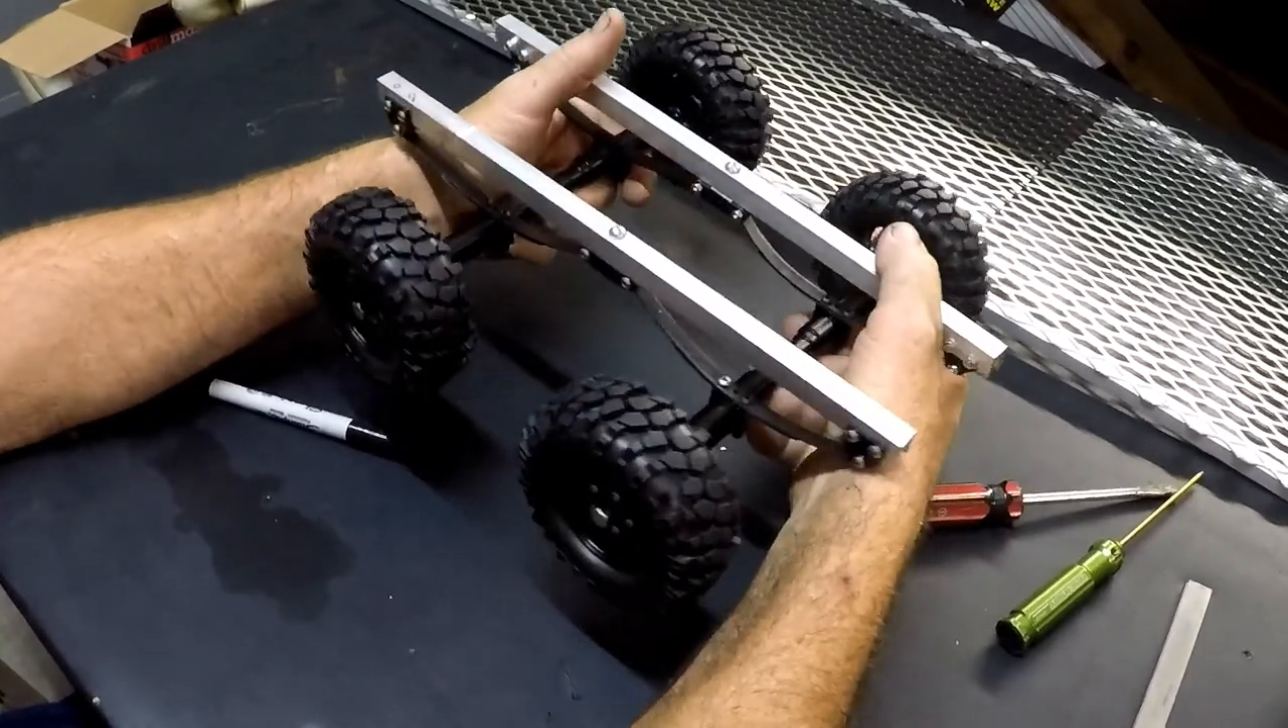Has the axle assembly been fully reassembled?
Yes.